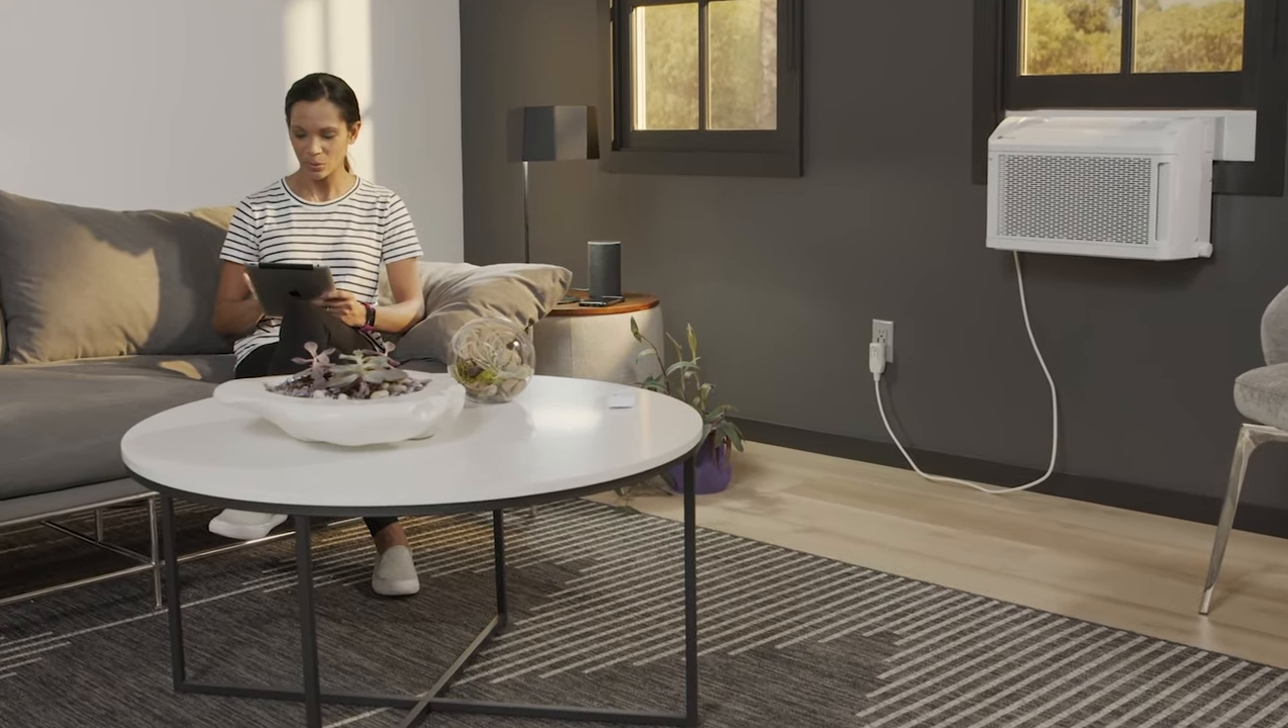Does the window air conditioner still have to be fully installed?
No.